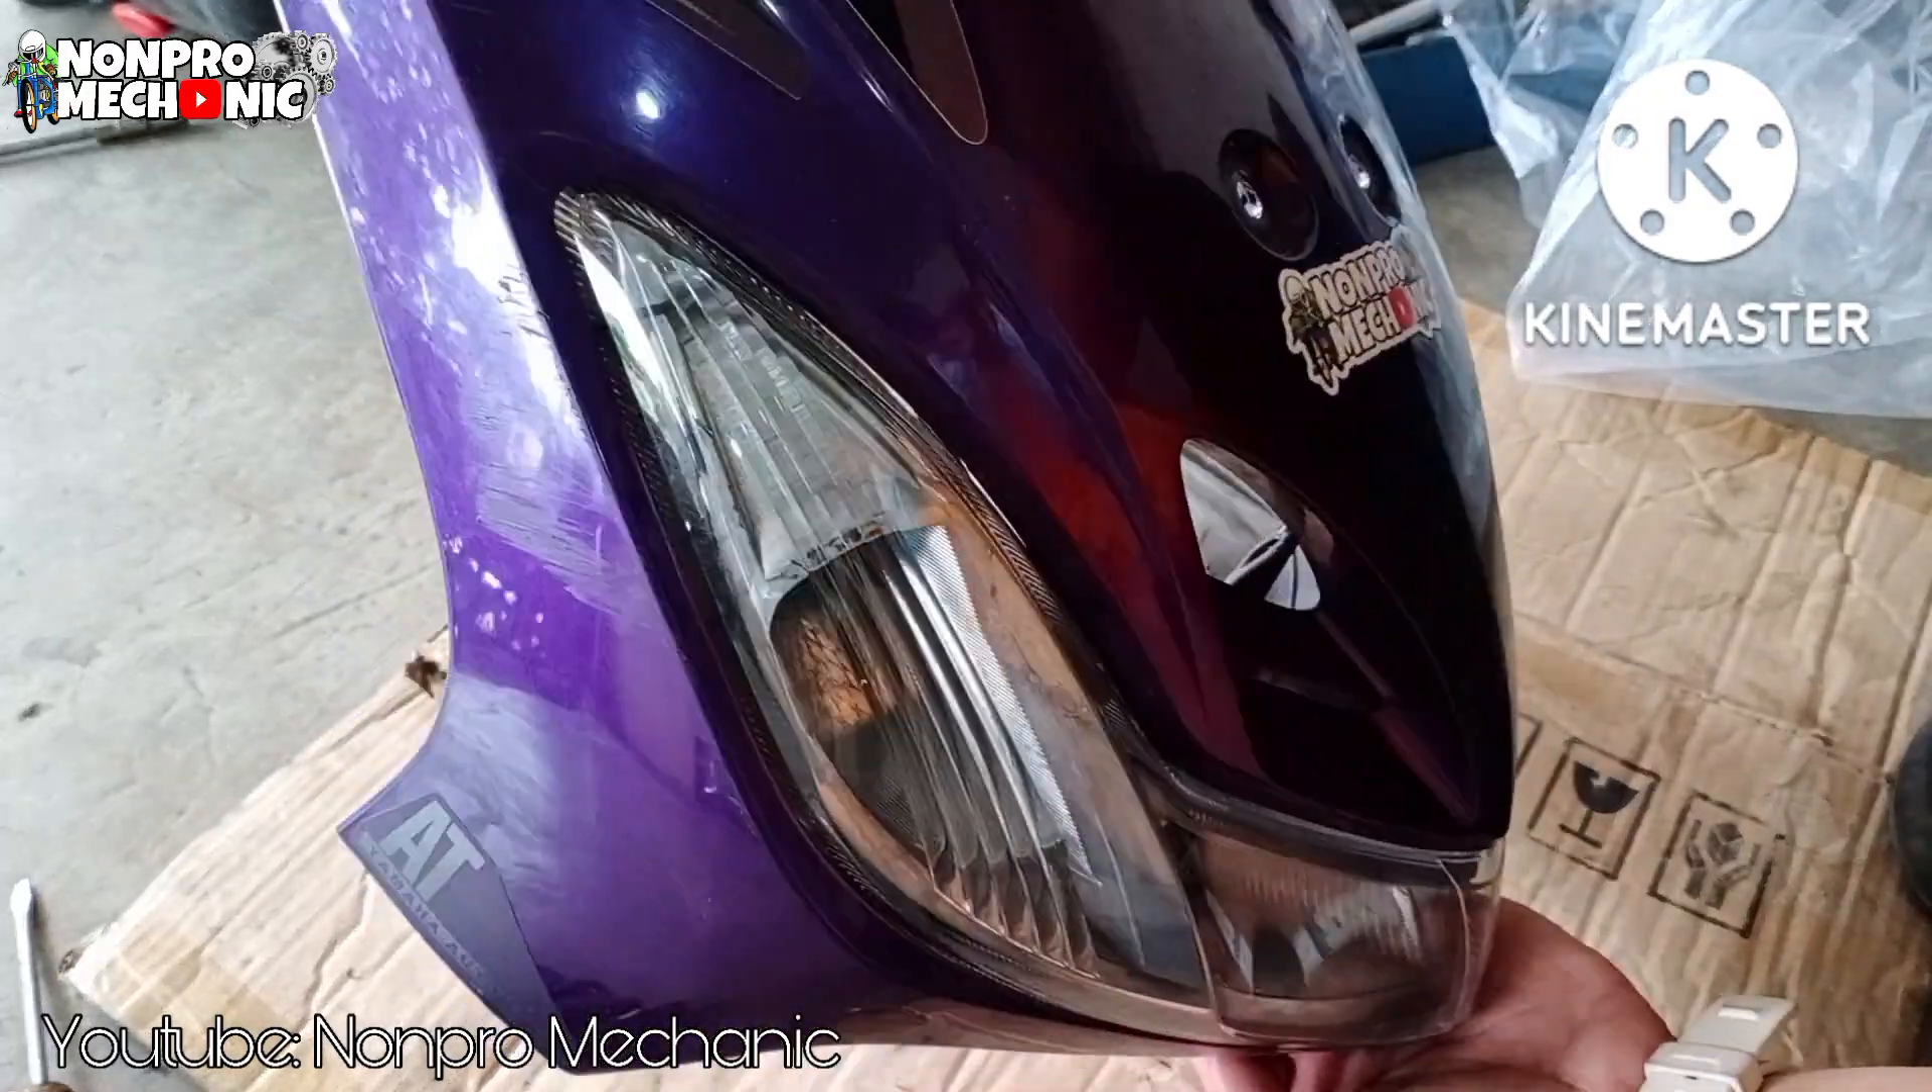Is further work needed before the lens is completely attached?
No.